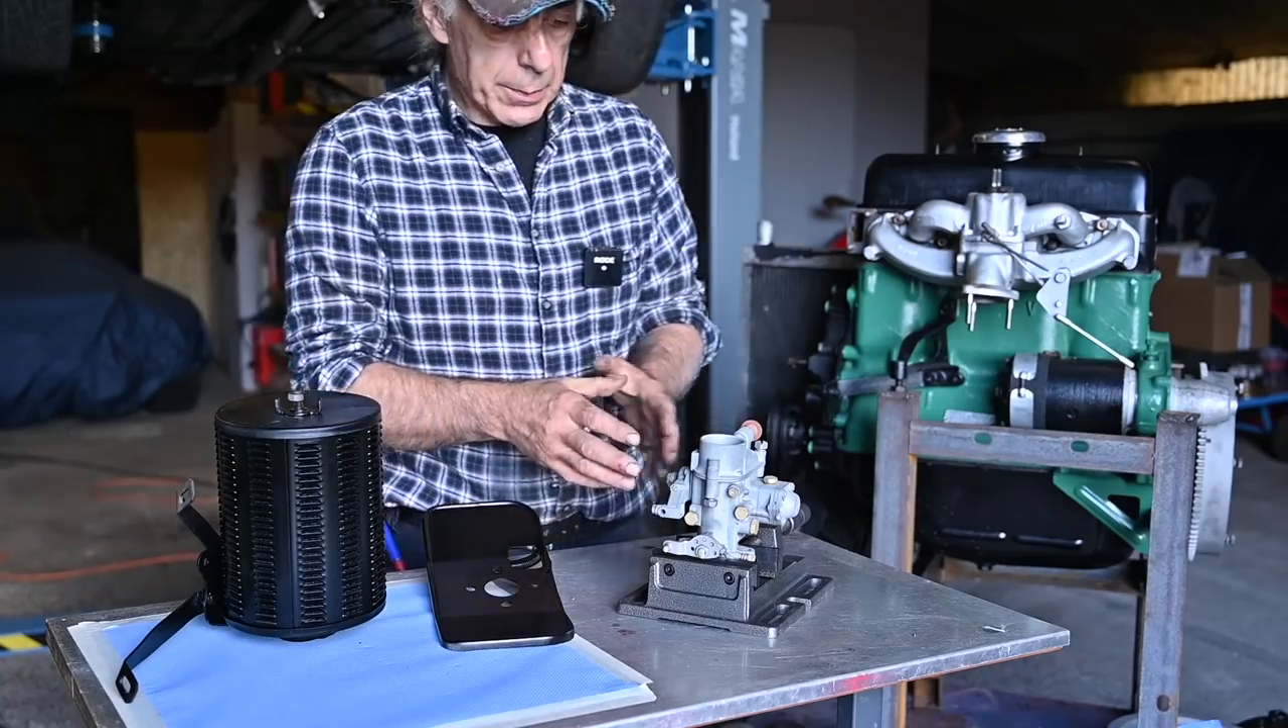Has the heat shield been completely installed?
No.